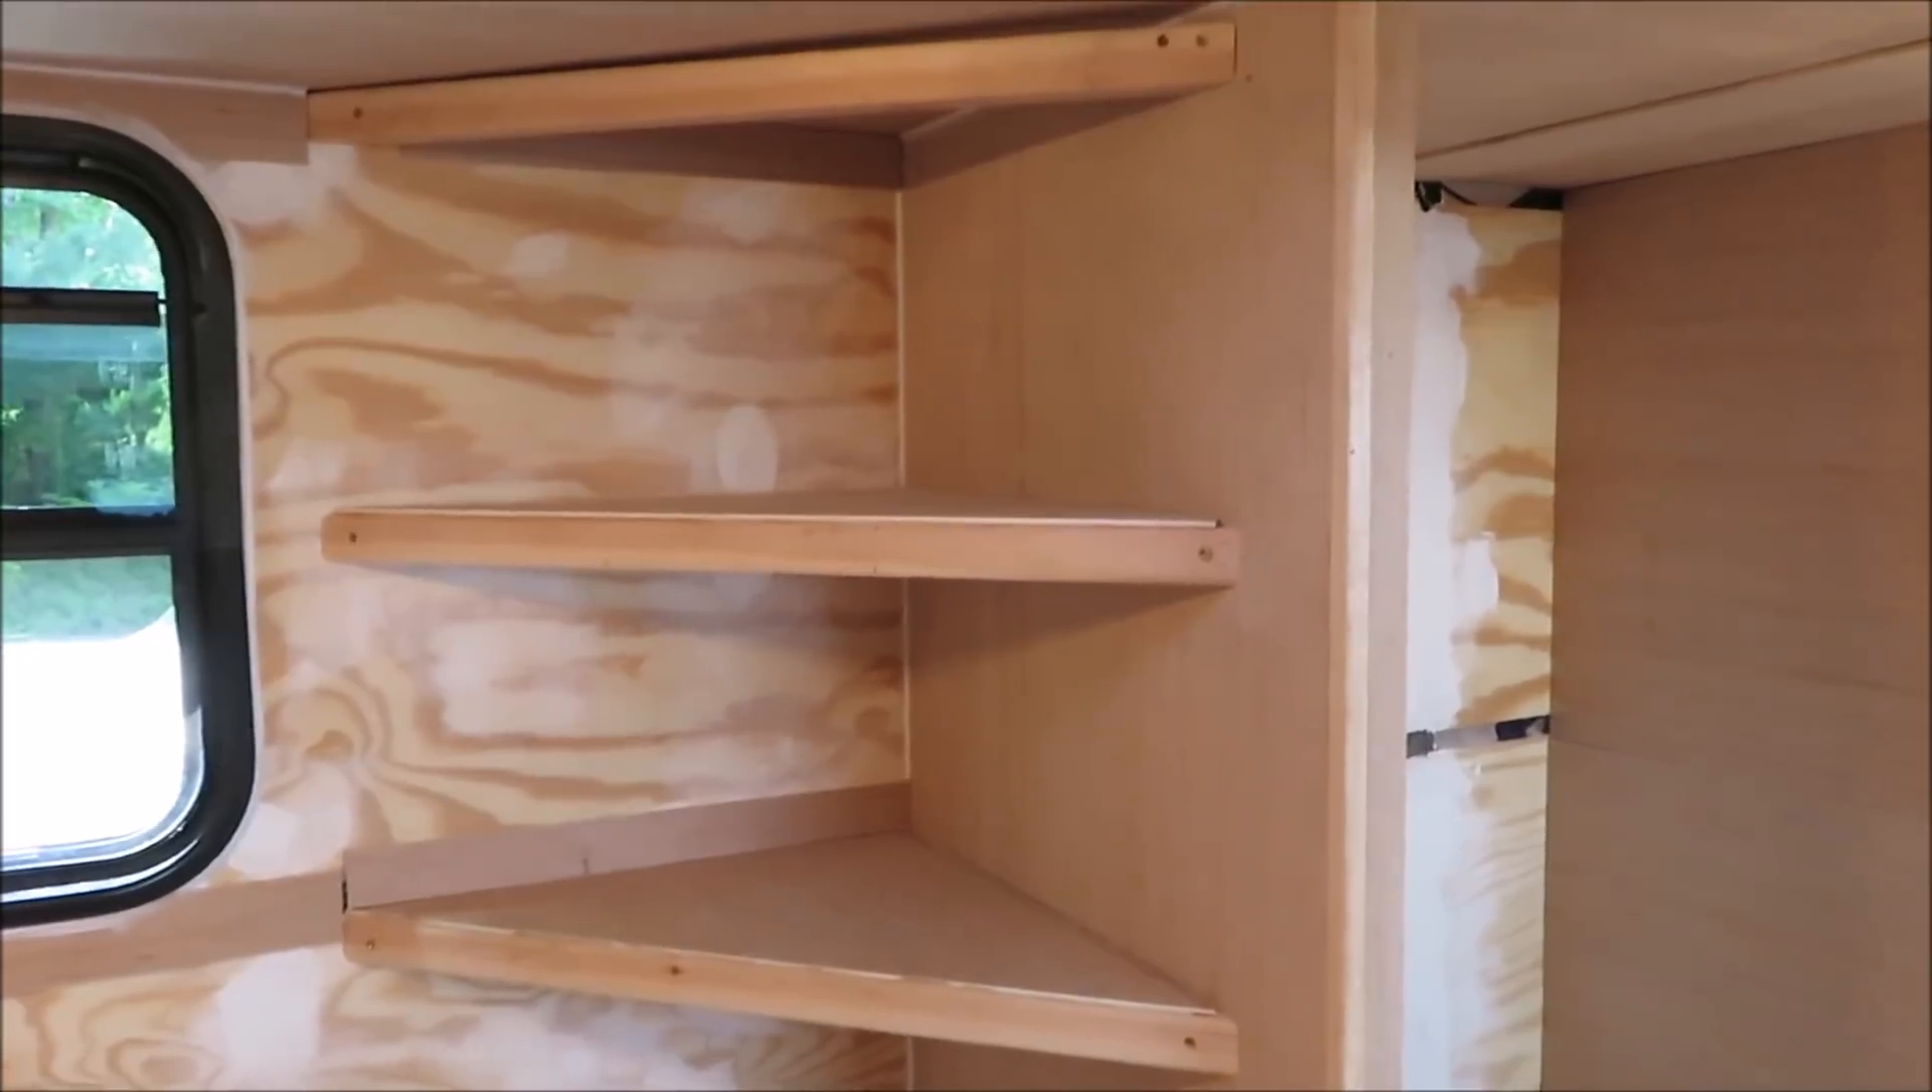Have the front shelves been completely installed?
Yes.